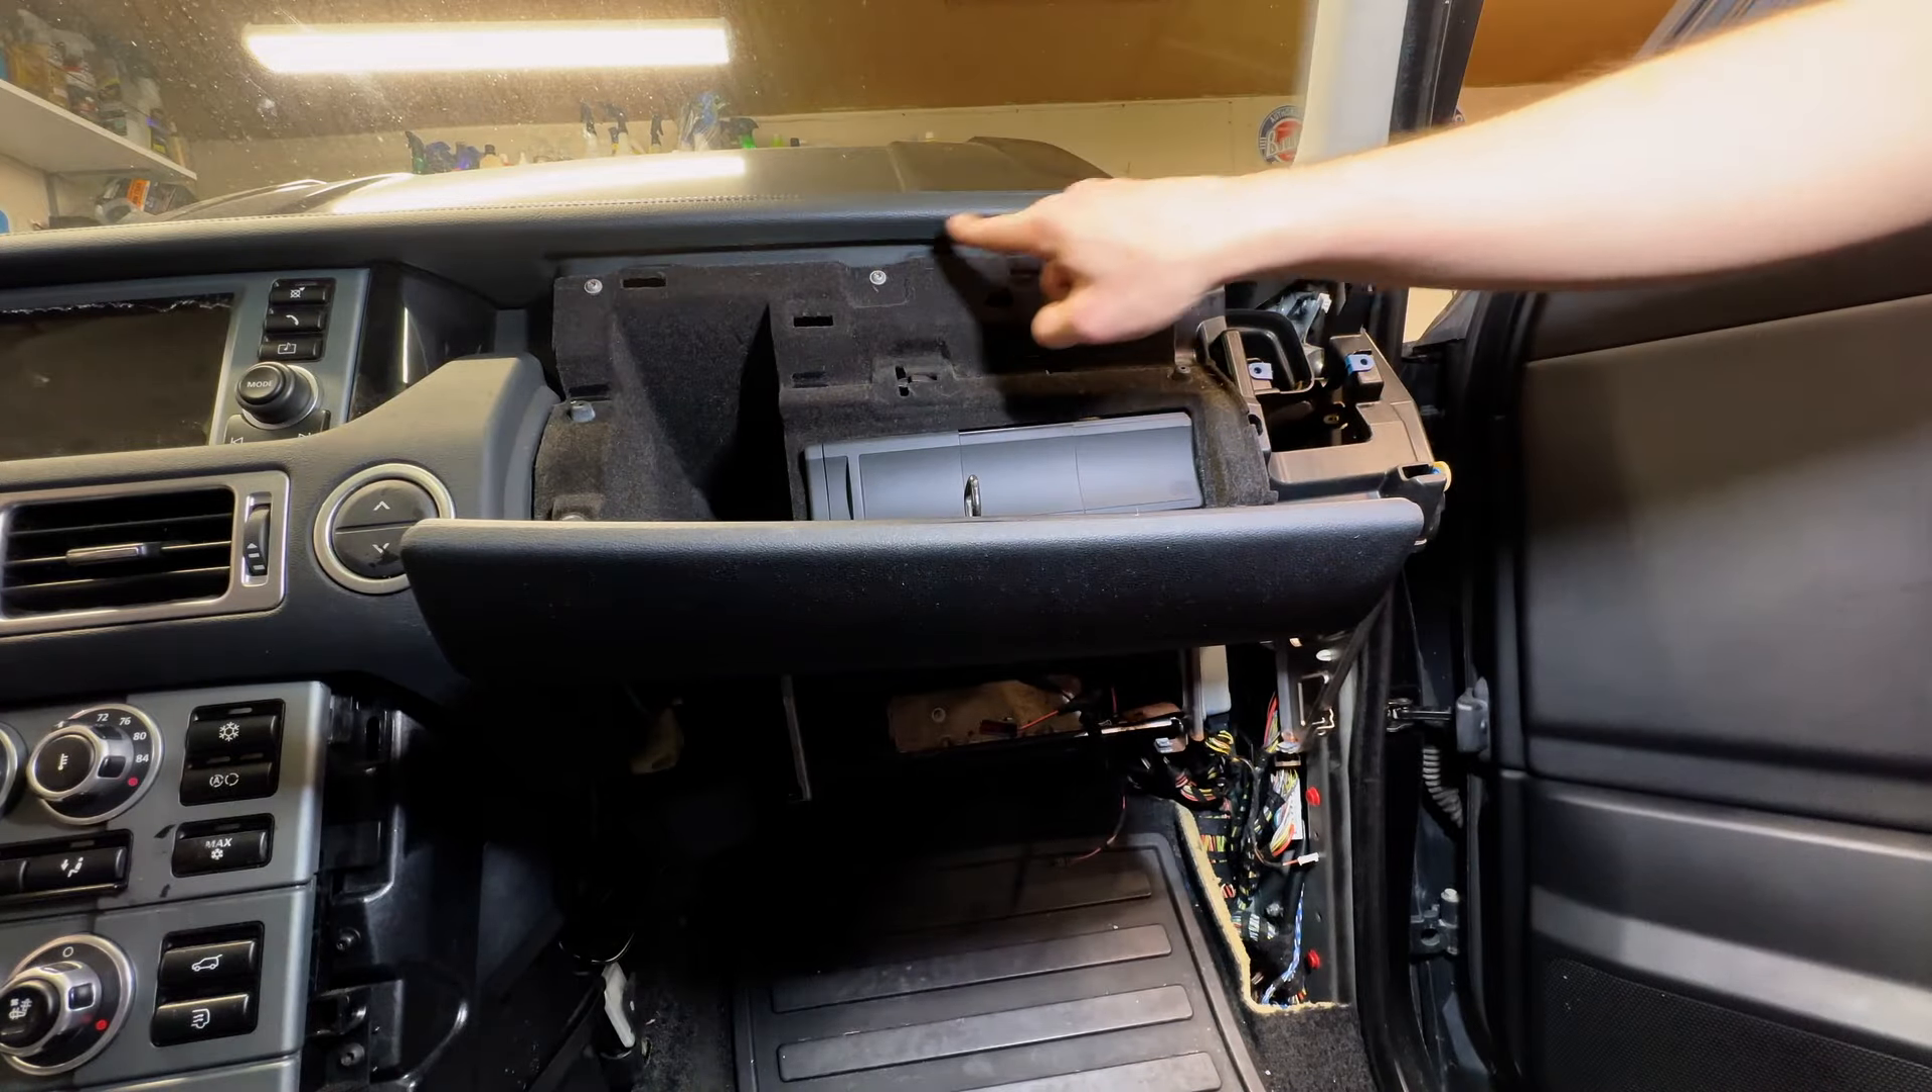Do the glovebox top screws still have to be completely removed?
Yes.